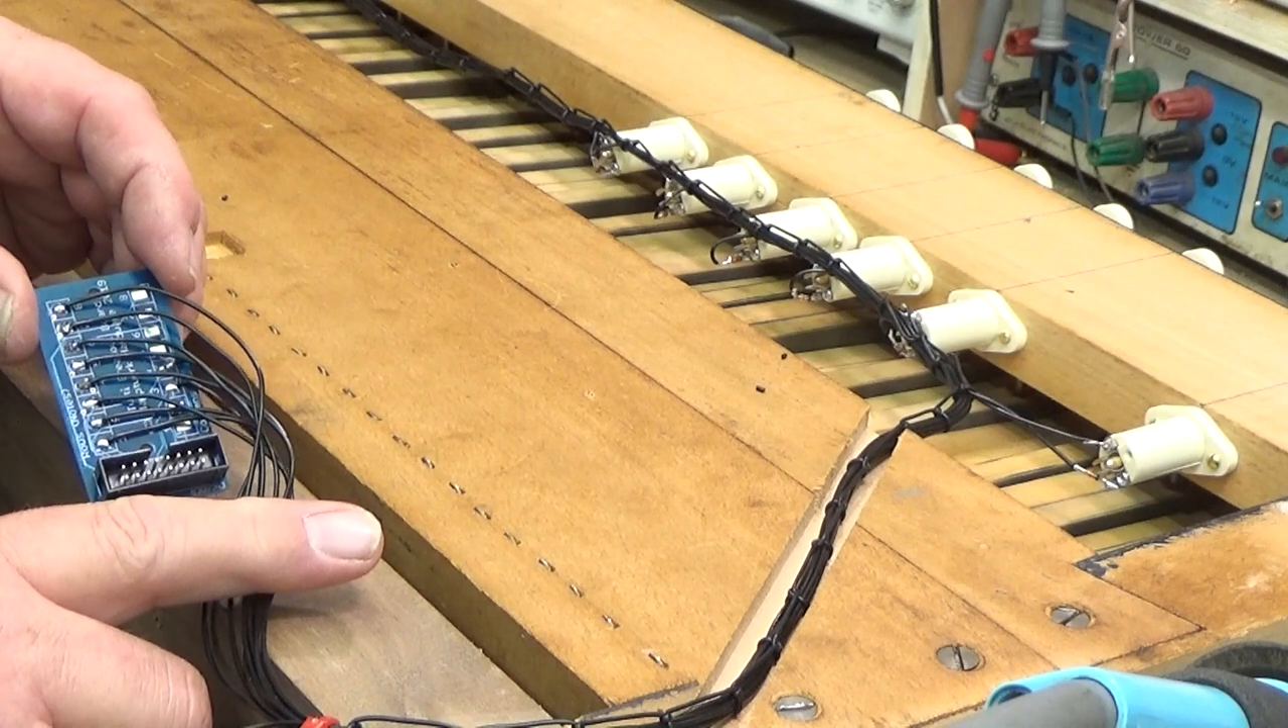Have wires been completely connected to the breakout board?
Yes.